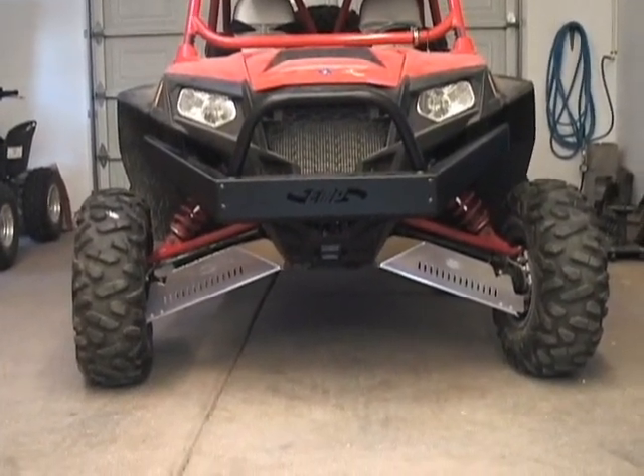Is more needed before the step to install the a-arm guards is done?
No.